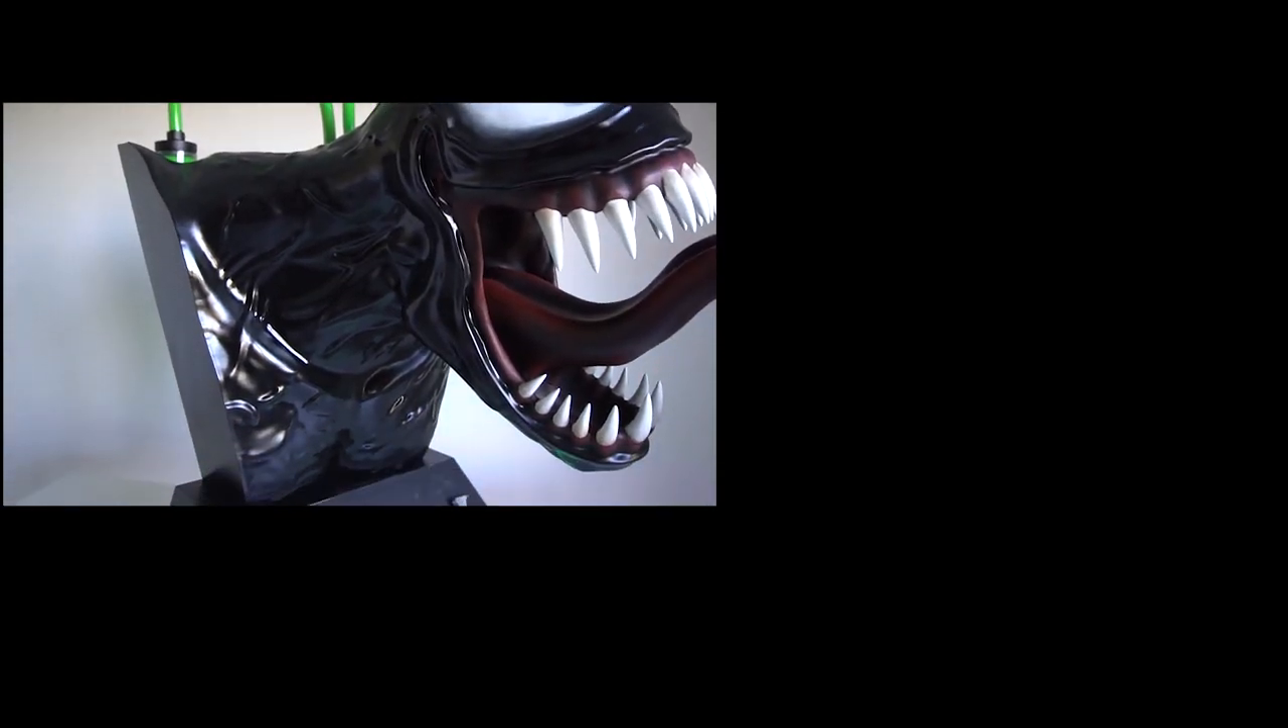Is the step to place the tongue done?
Yes.